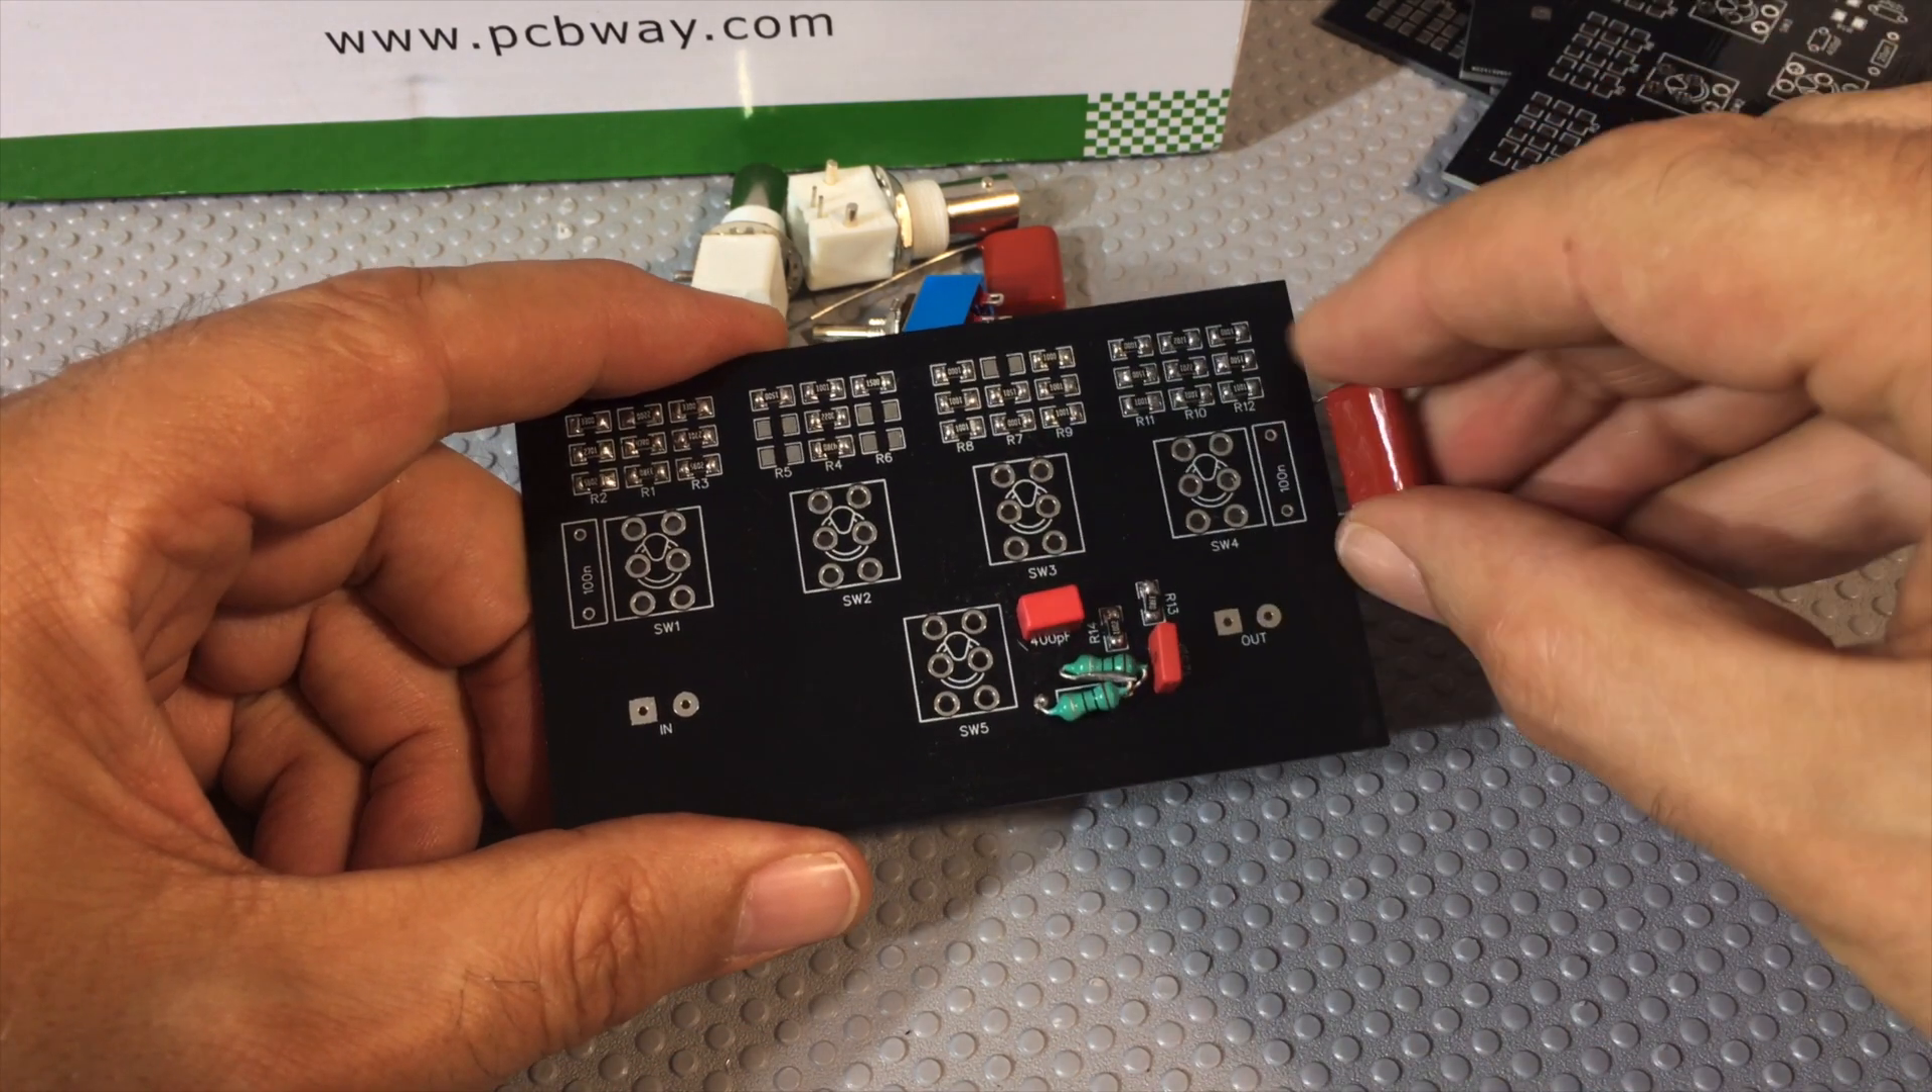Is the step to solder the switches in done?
No.